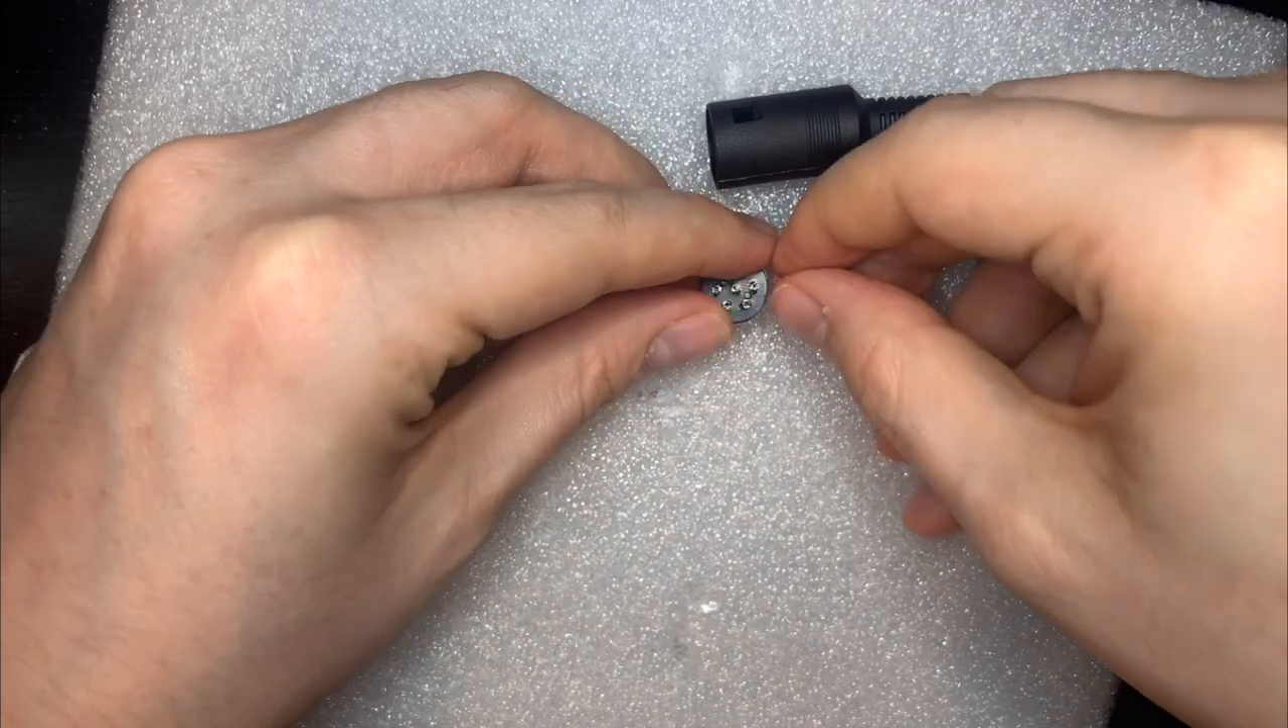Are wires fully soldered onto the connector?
No.